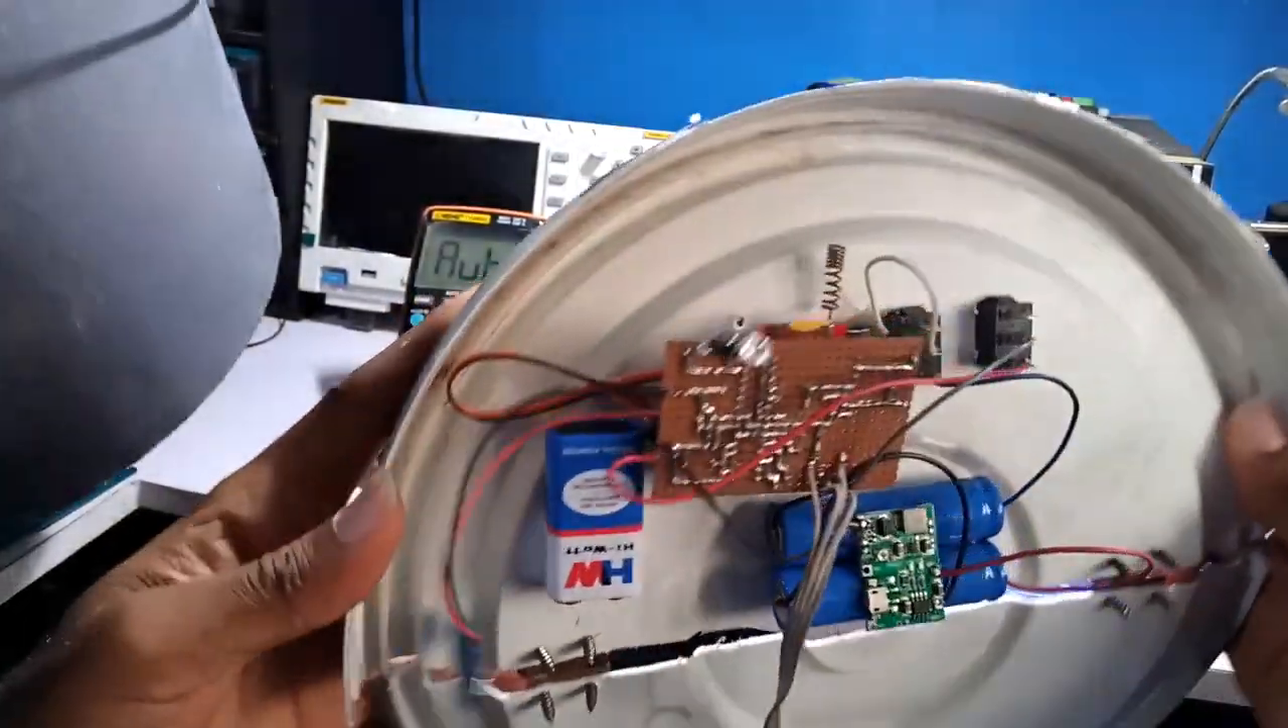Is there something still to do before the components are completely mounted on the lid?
No.